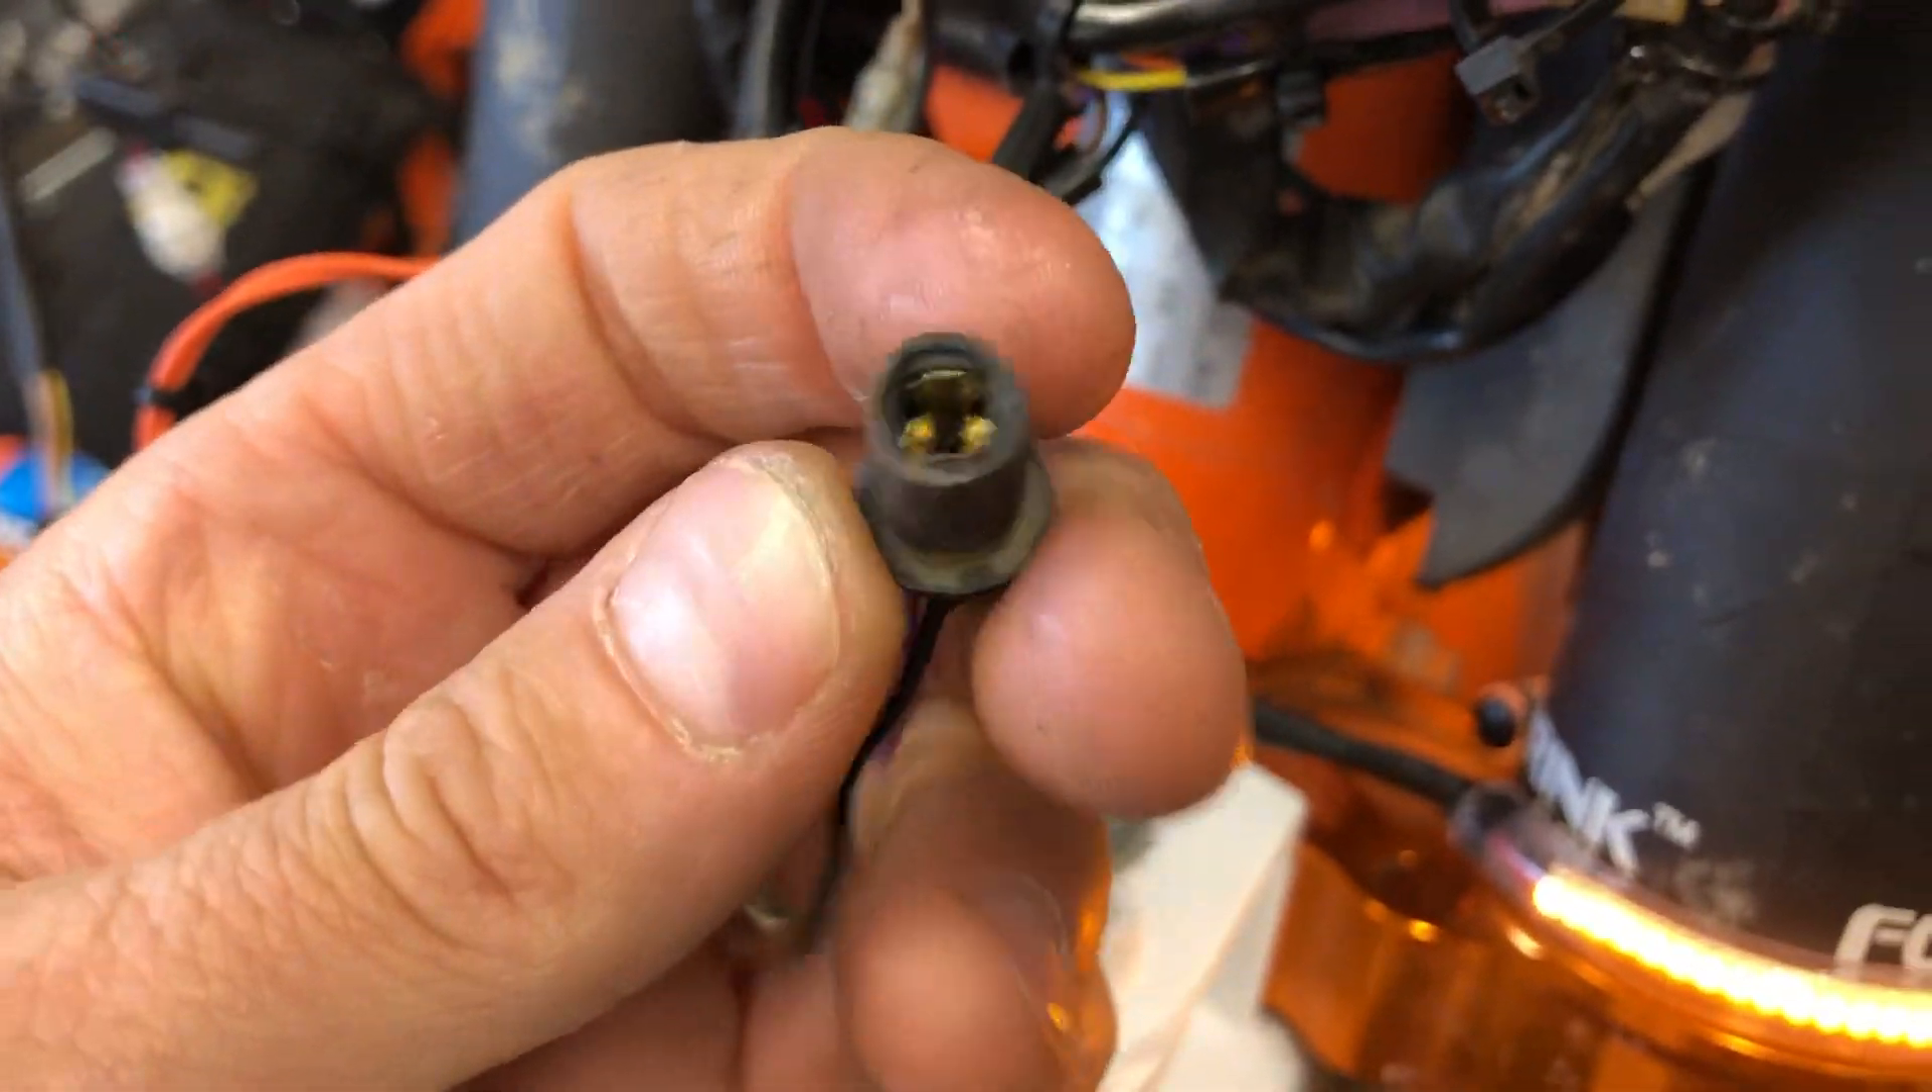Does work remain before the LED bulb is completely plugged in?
Yes.